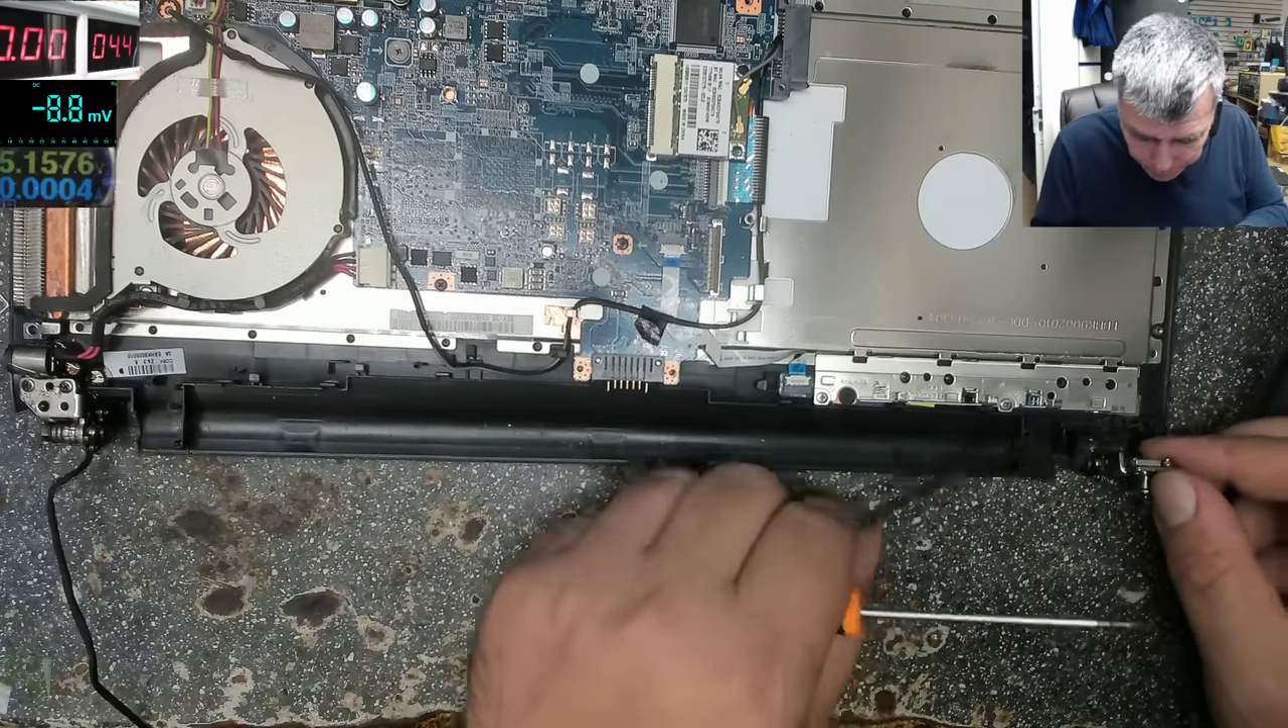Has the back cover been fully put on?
No.